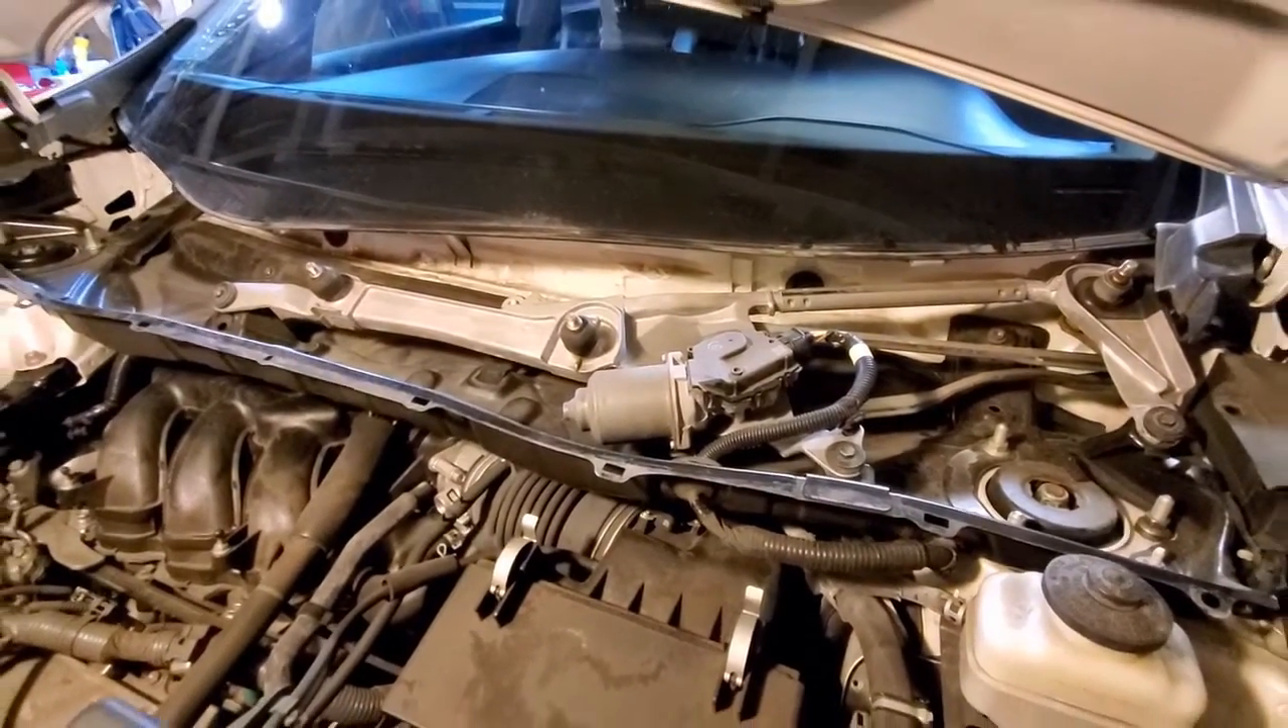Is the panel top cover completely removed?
Yes.